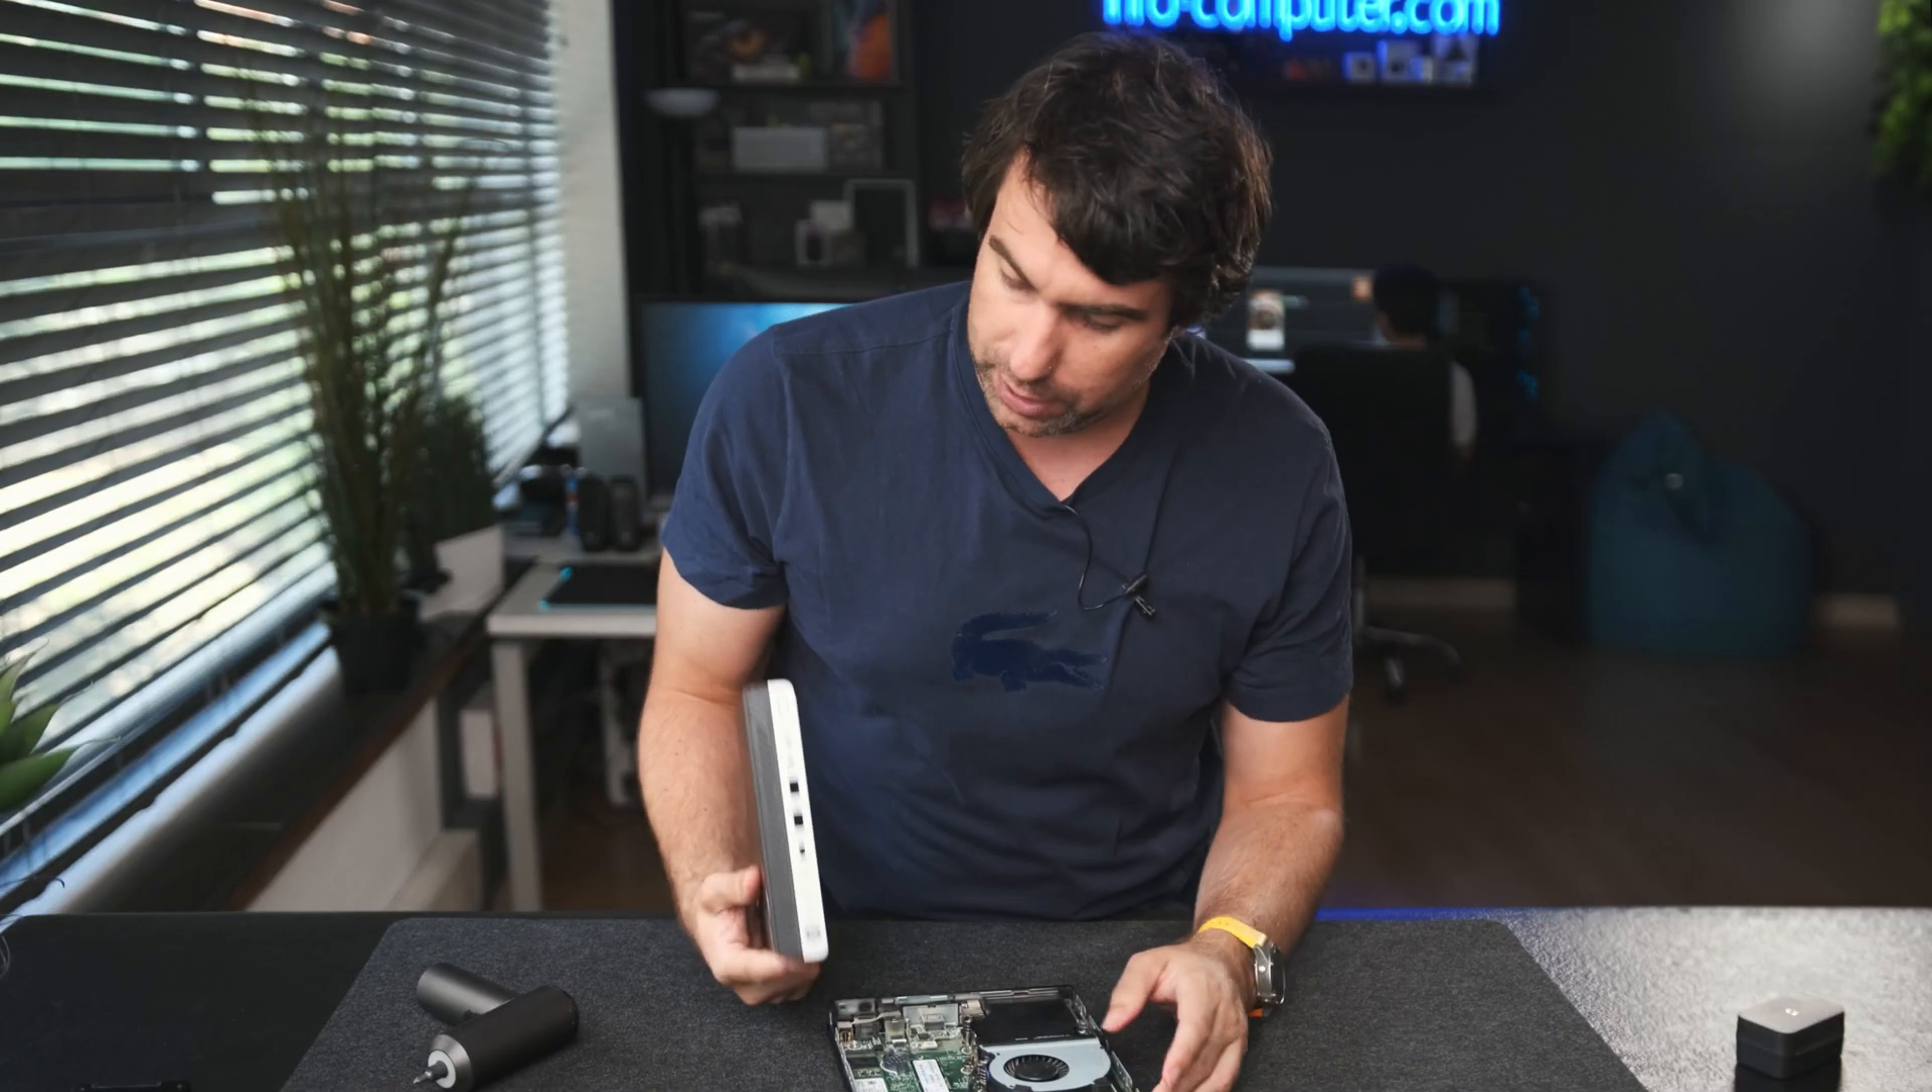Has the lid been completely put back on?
No.